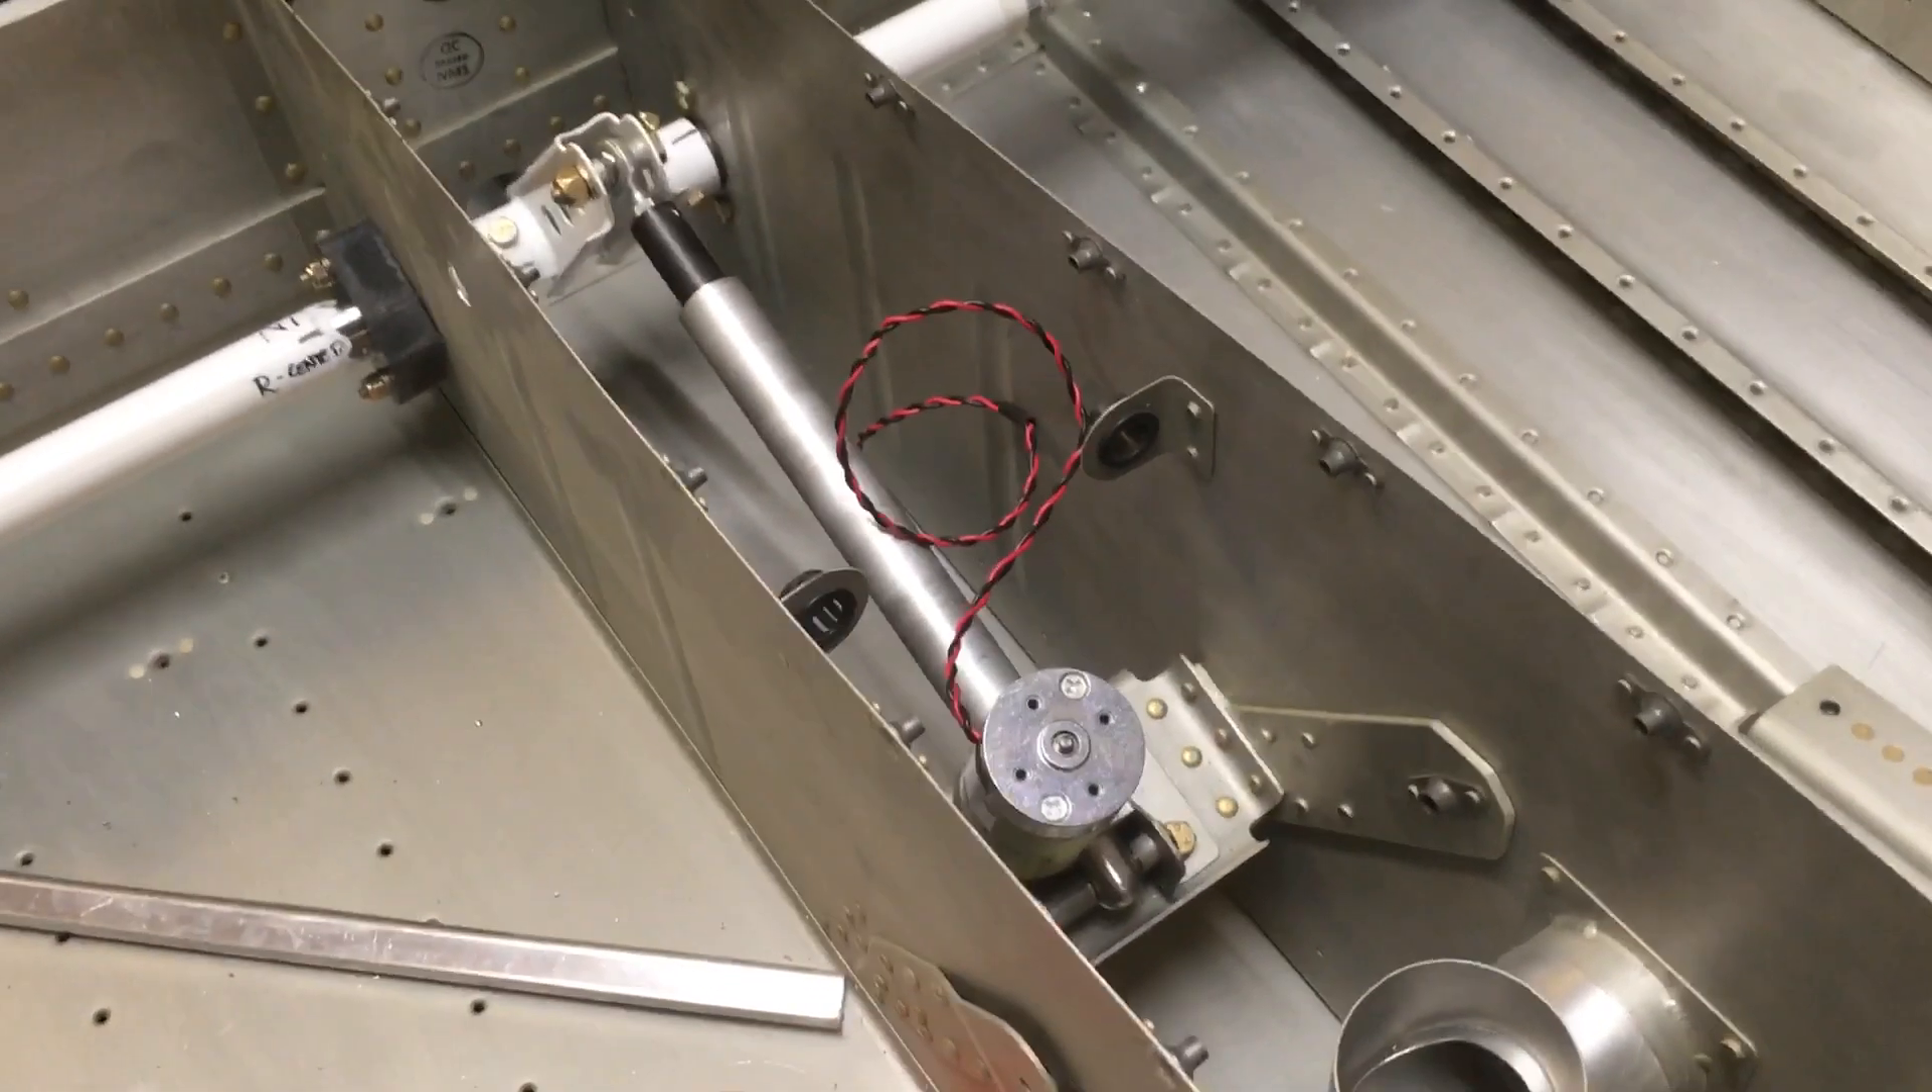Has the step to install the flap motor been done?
Yes.